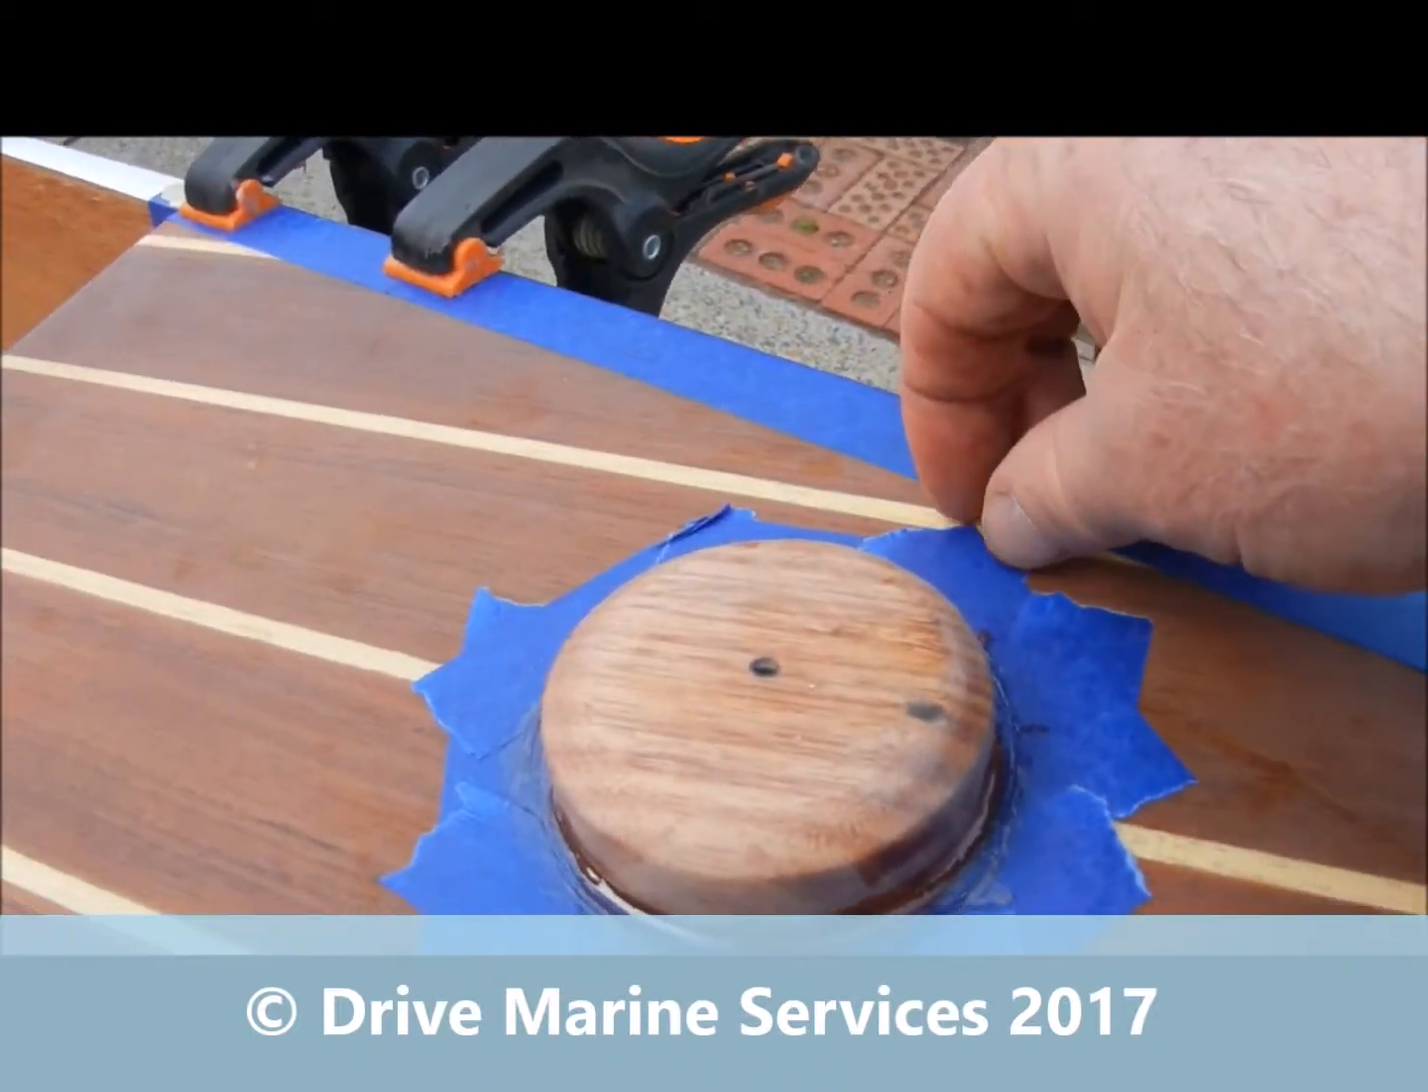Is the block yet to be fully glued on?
No.